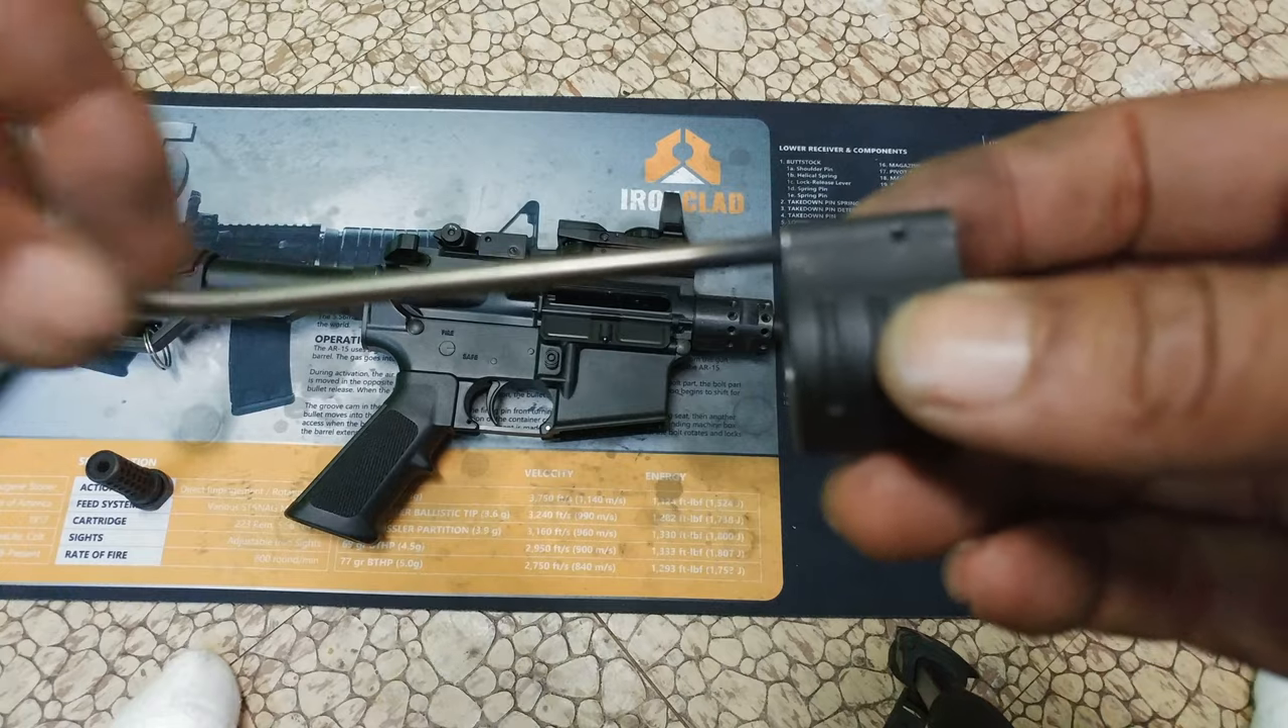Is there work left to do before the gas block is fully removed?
No.